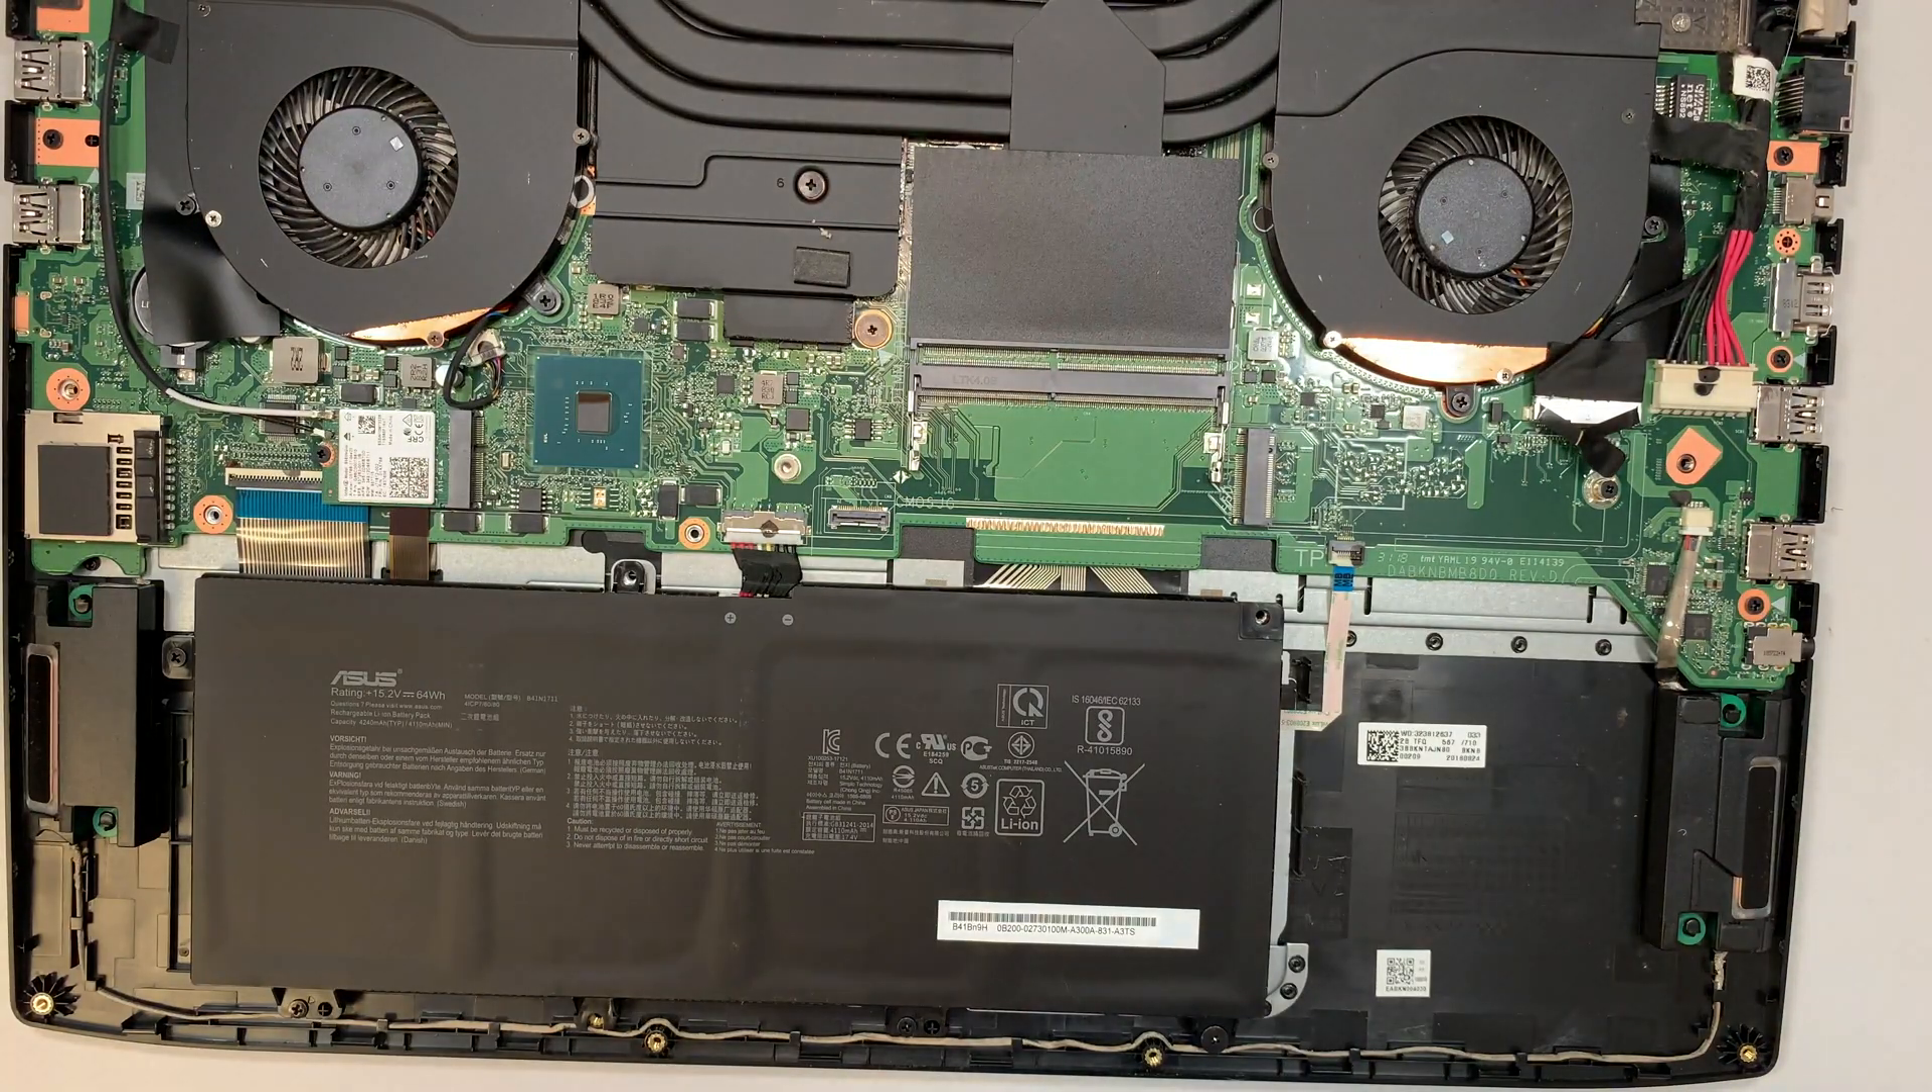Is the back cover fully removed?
Yes.